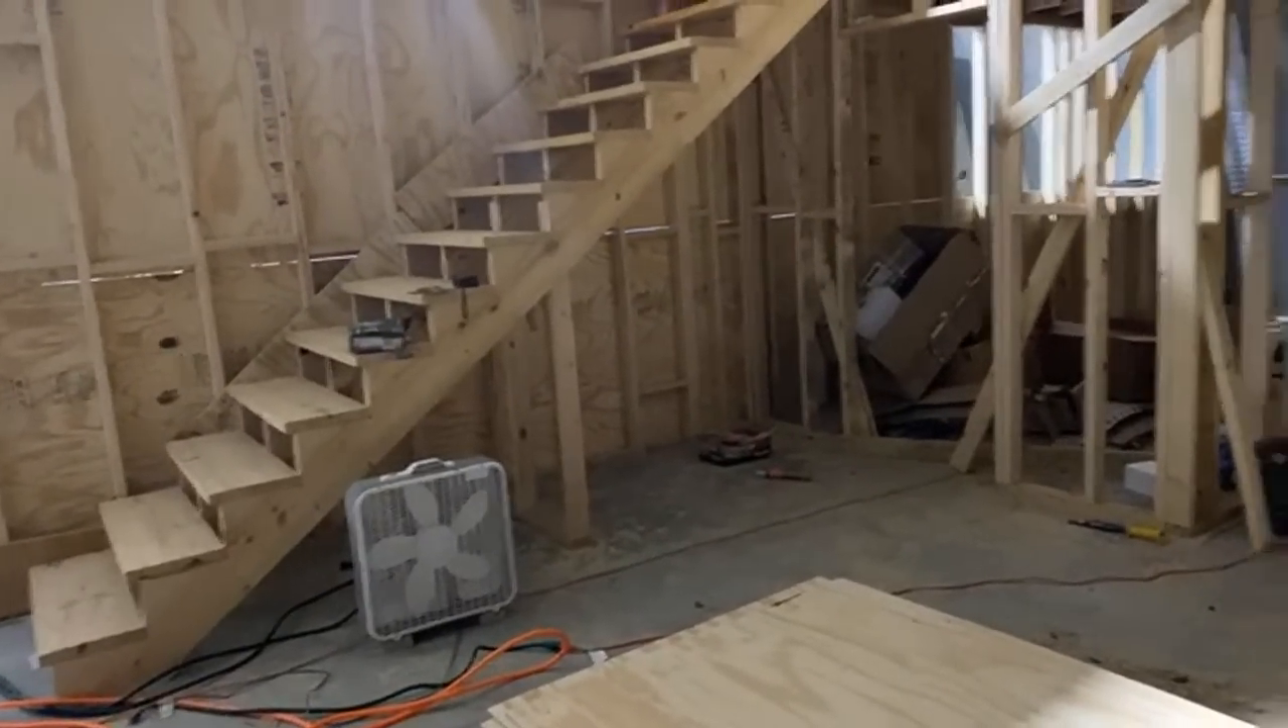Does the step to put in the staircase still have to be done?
No.